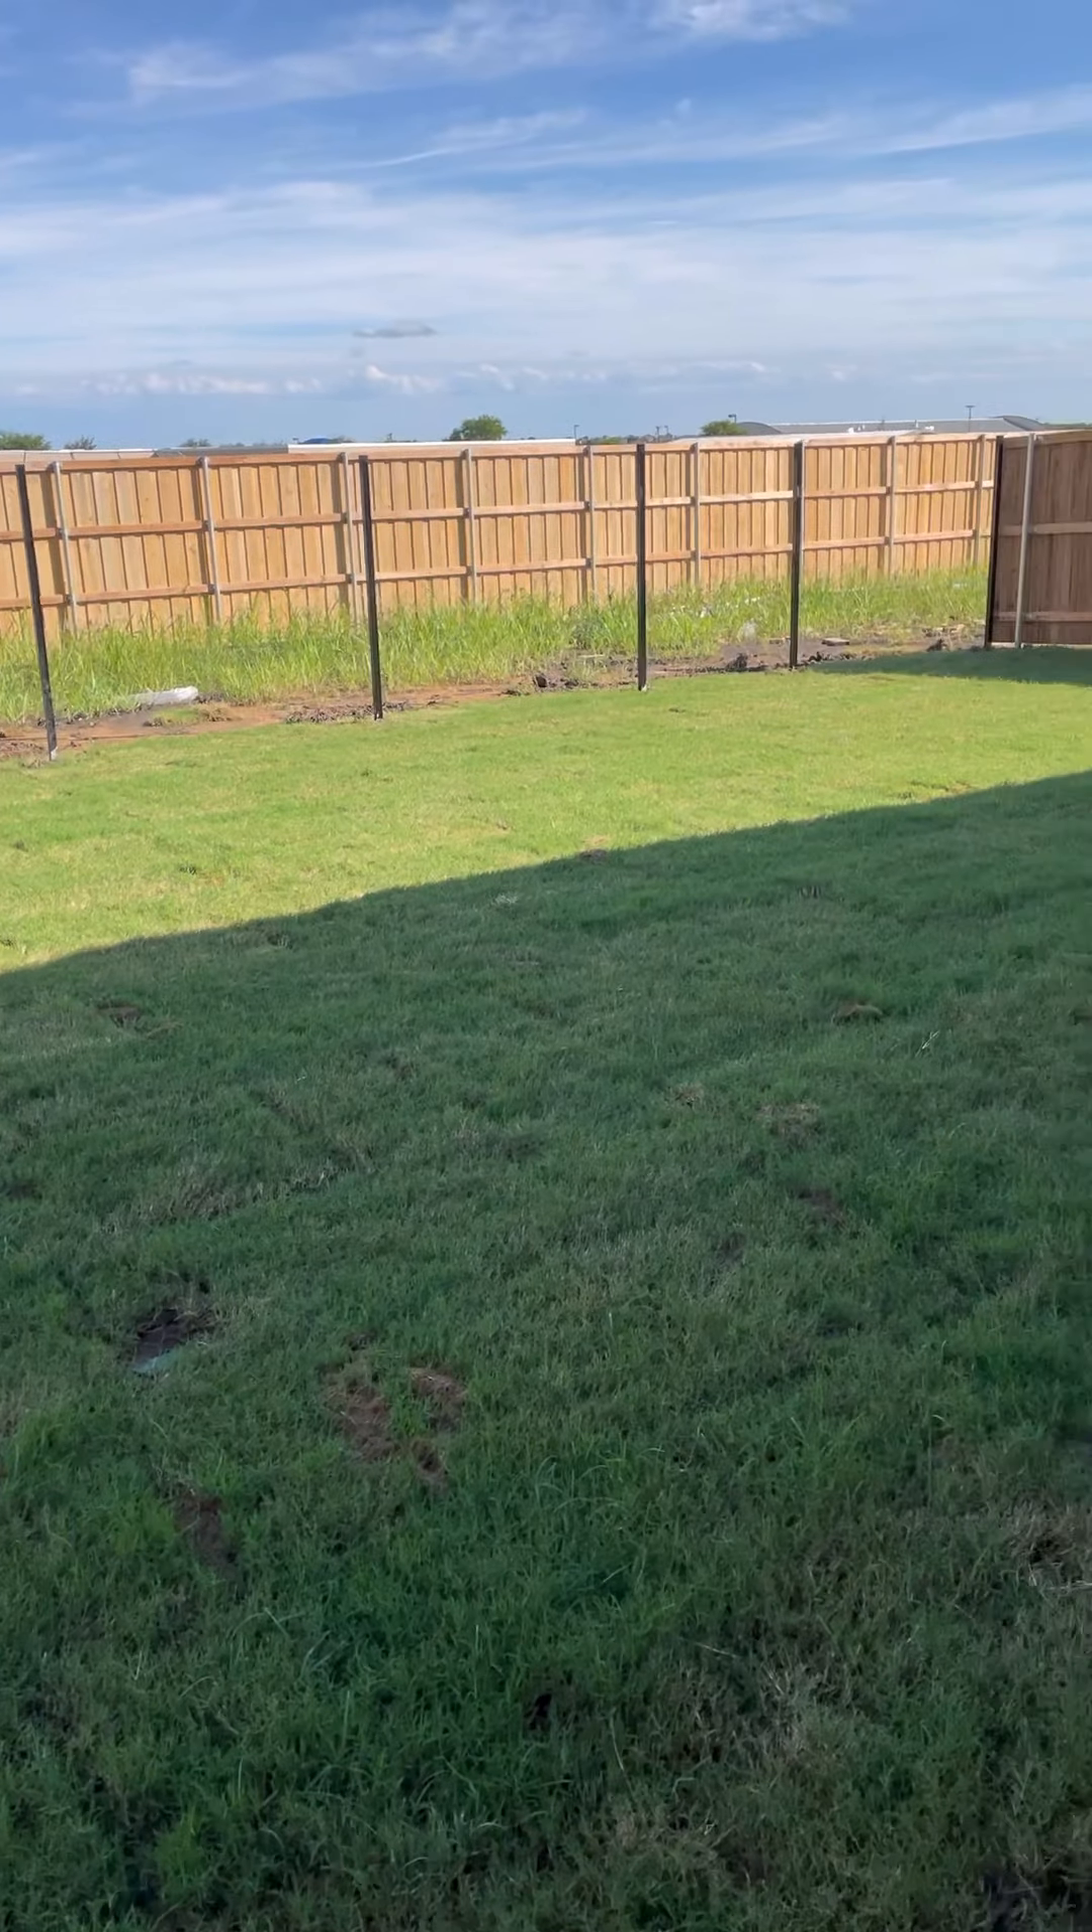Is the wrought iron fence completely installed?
No.